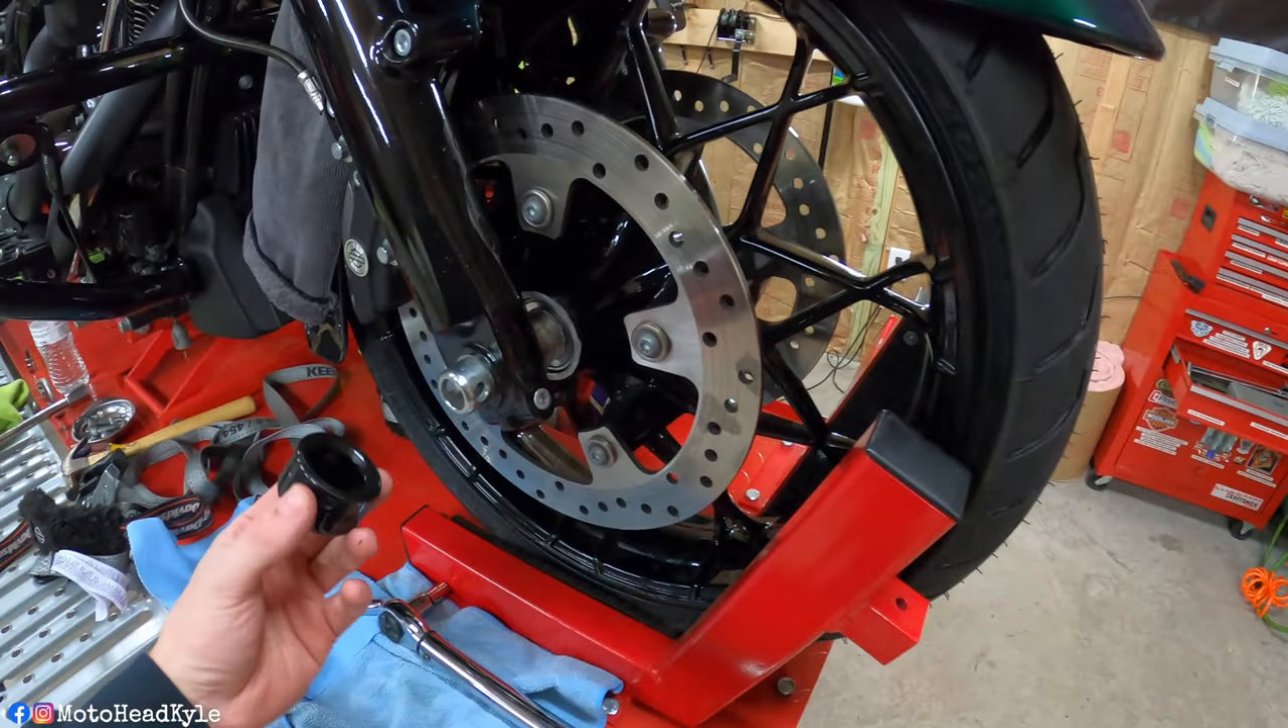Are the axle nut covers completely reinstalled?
No.